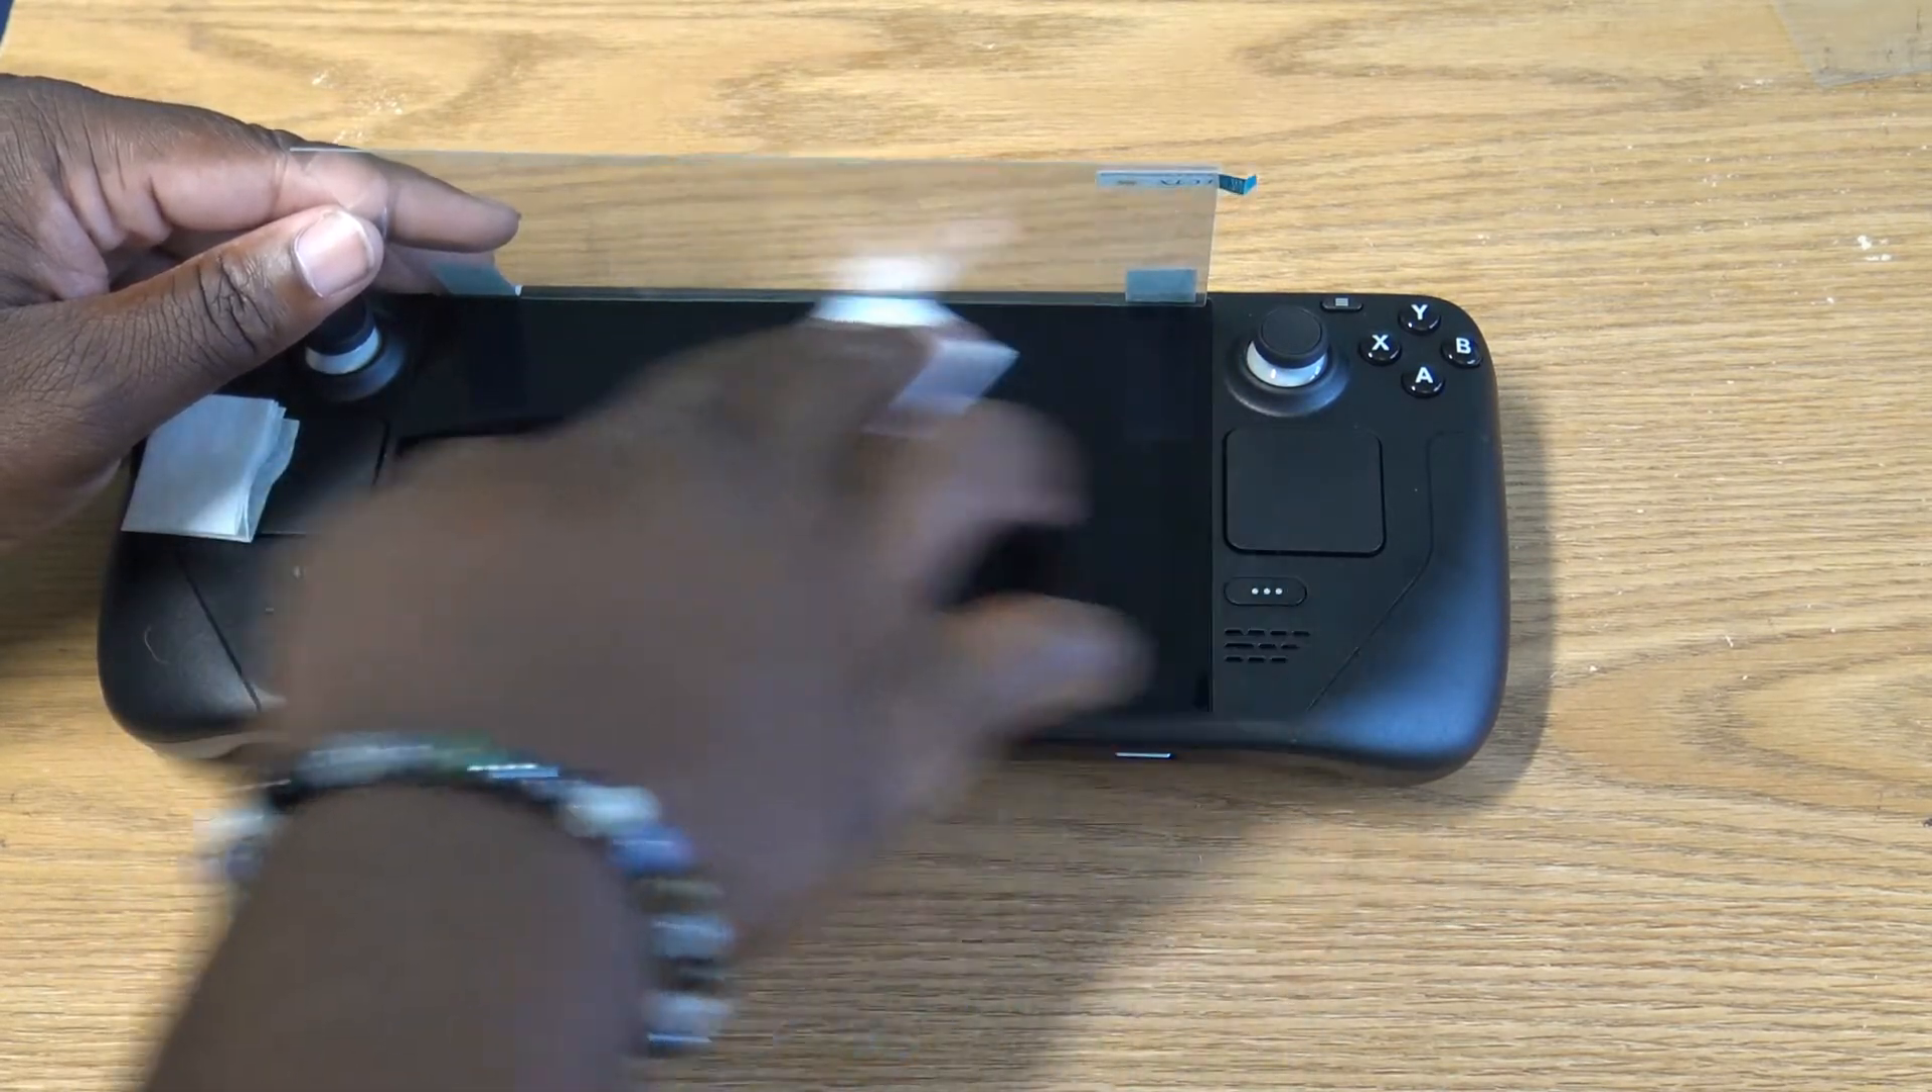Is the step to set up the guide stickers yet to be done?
No.